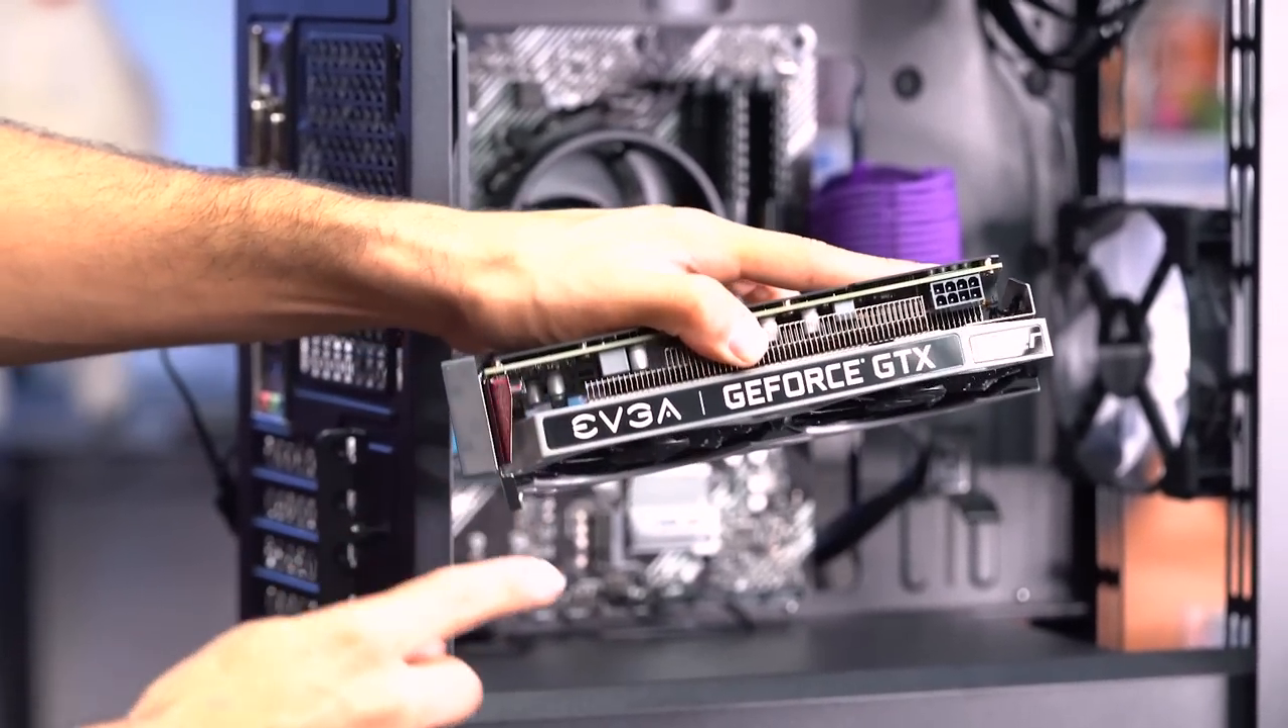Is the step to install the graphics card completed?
No.